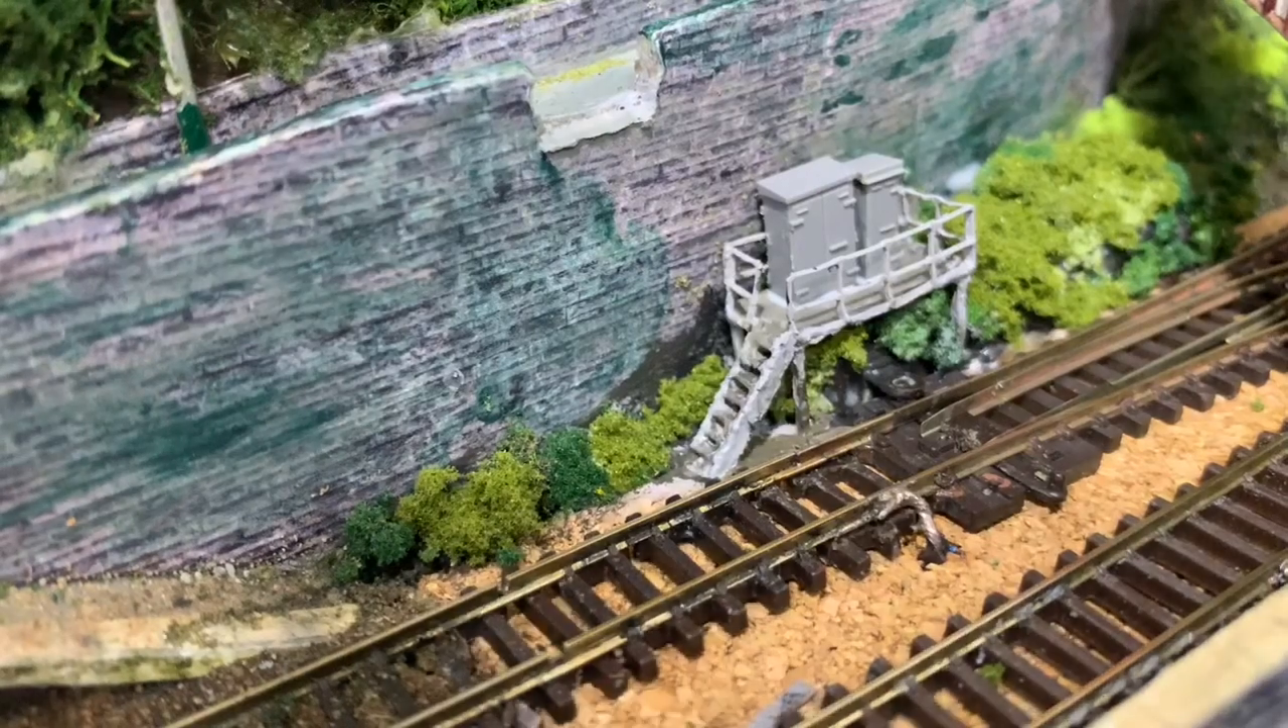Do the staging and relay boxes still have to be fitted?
No.